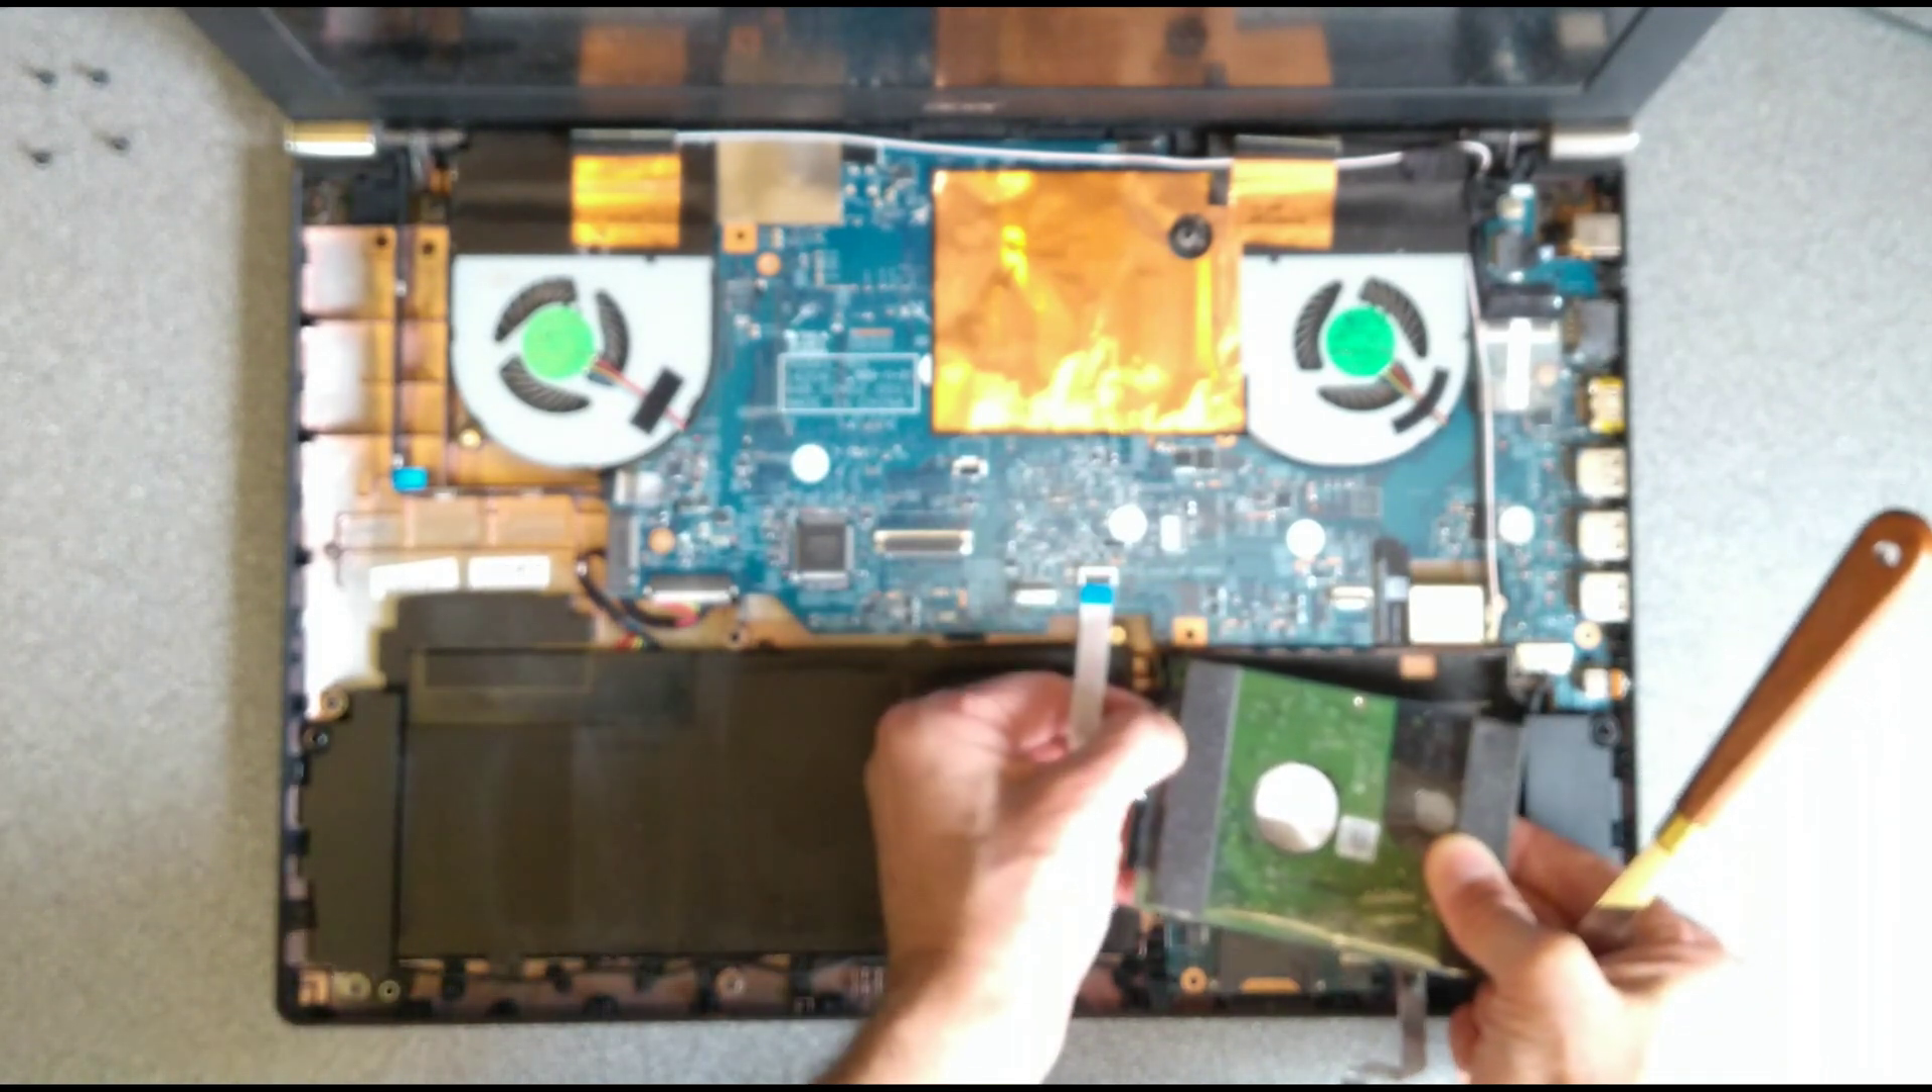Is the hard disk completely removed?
No.